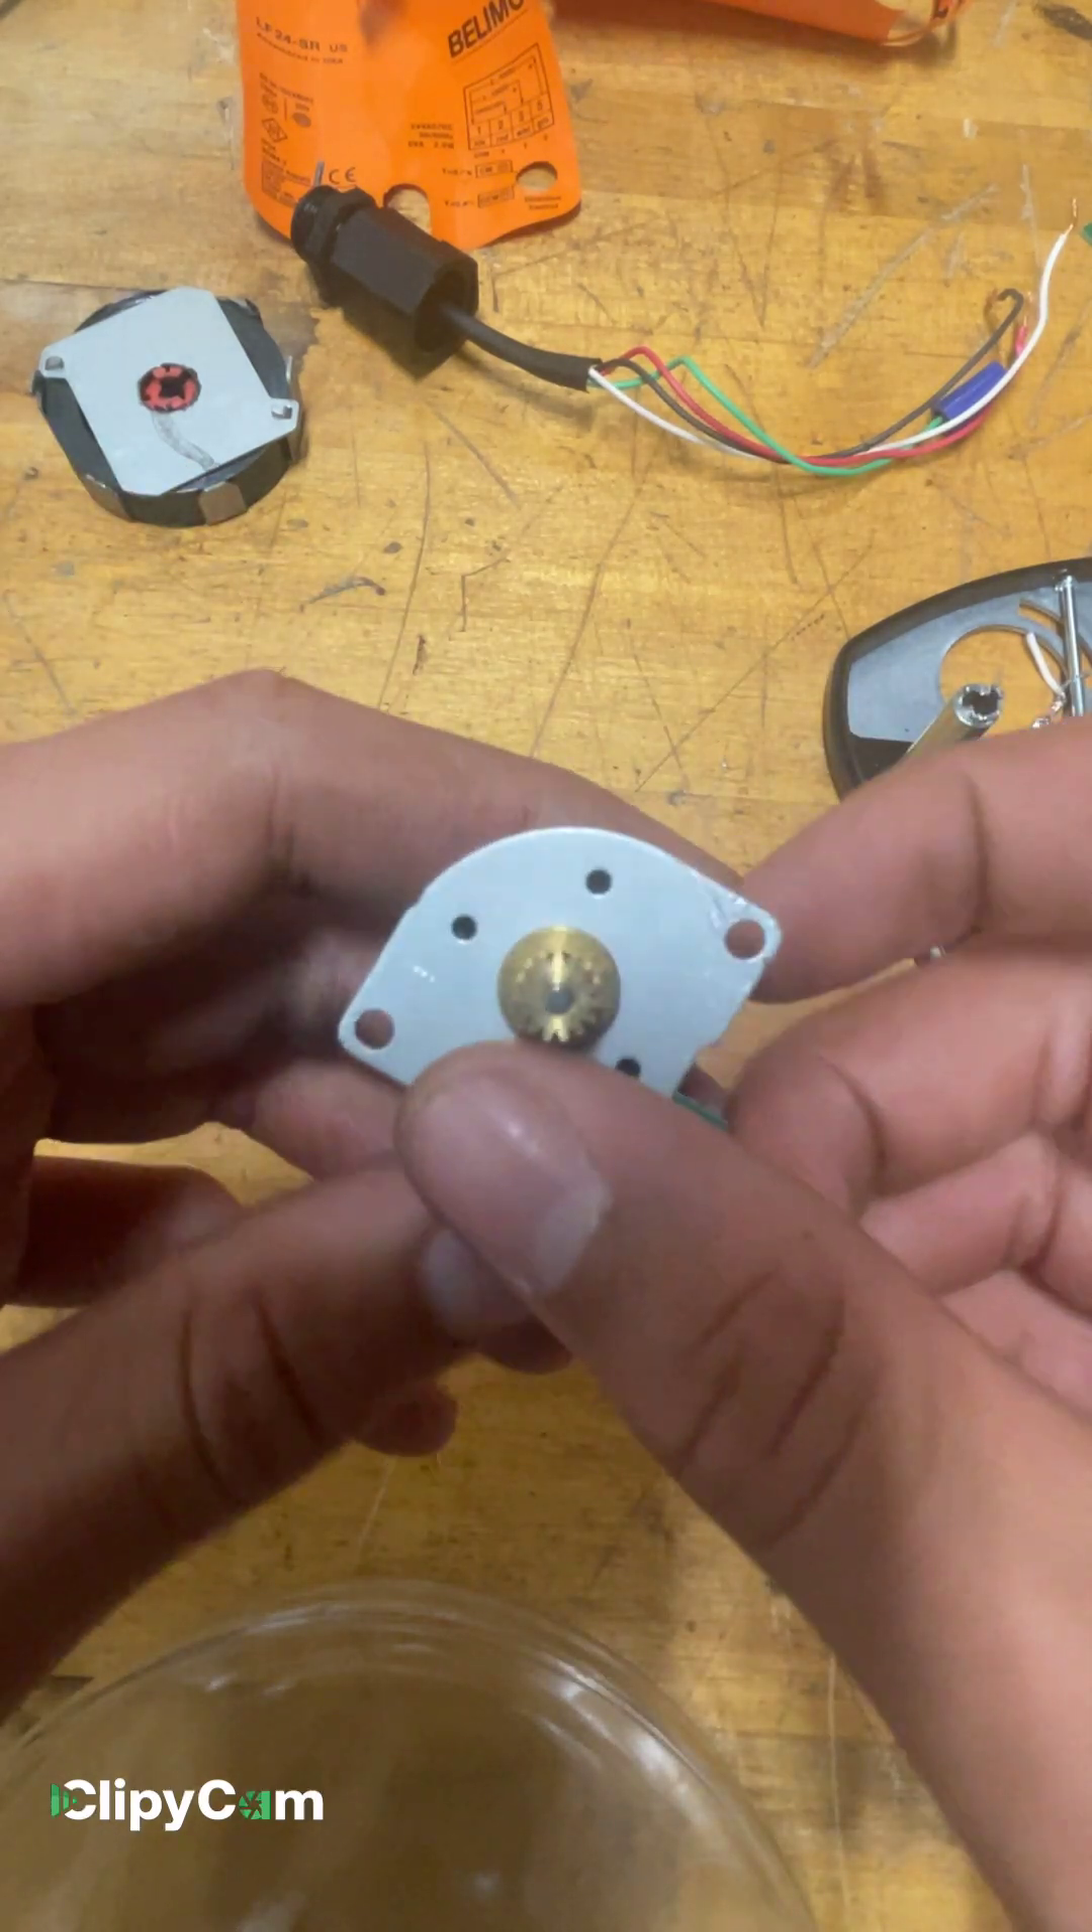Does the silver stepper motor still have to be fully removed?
No.